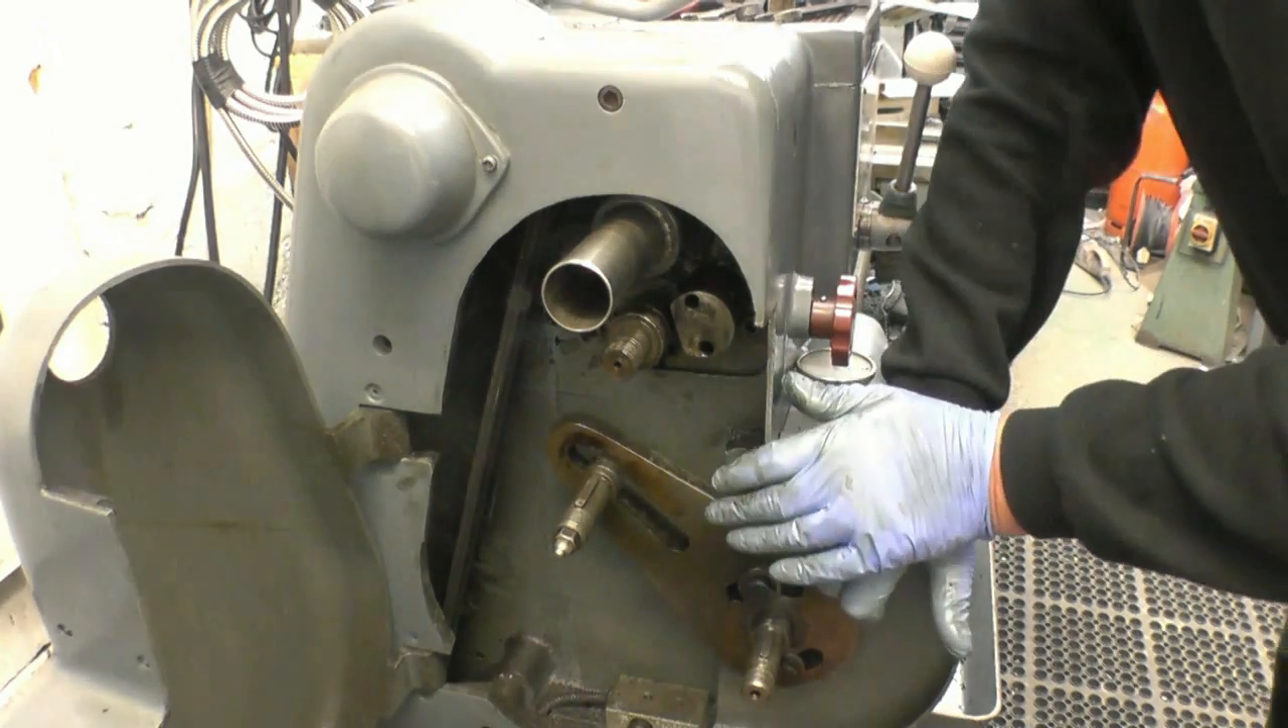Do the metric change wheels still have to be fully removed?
No.